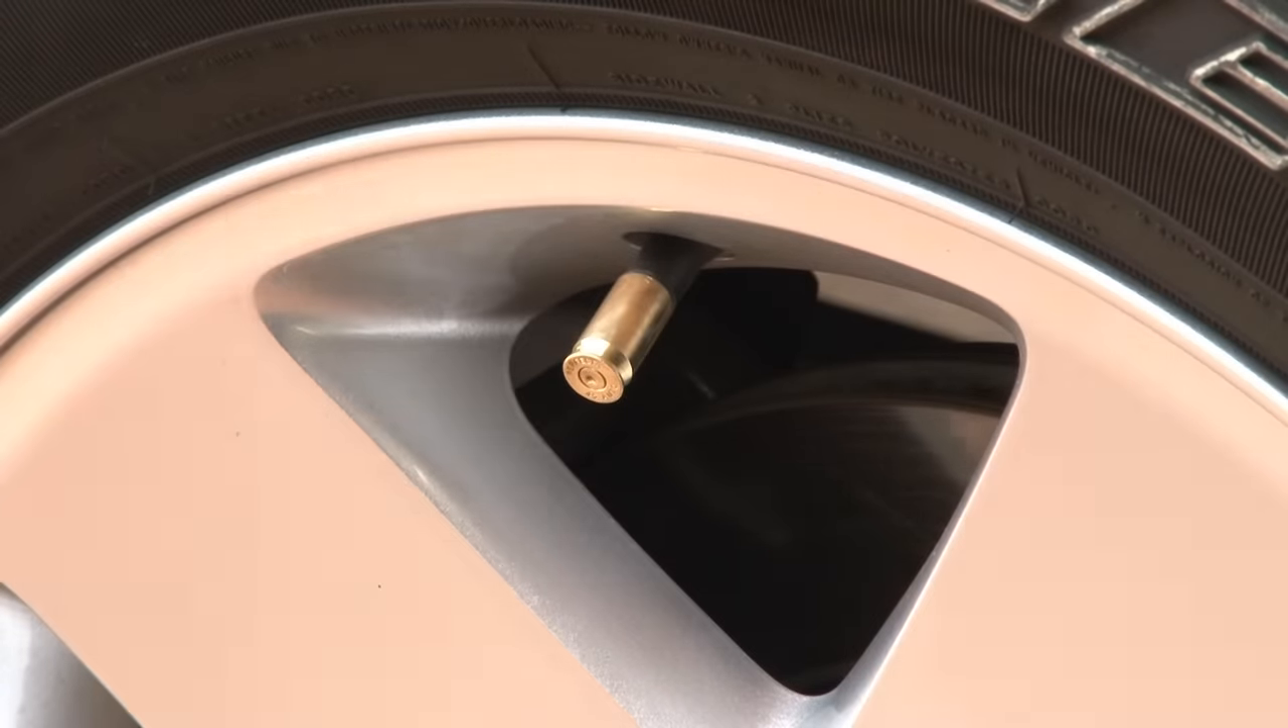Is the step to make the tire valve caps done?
Yes.